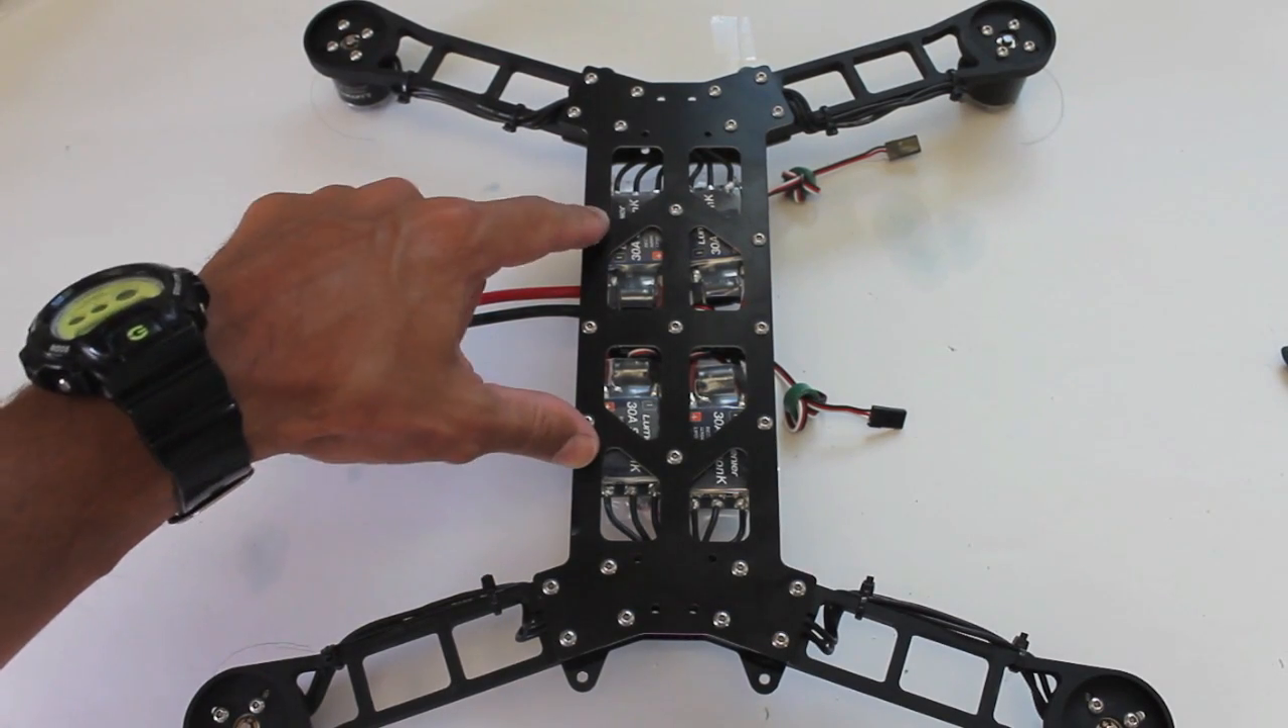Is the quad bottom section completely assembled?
Yes.